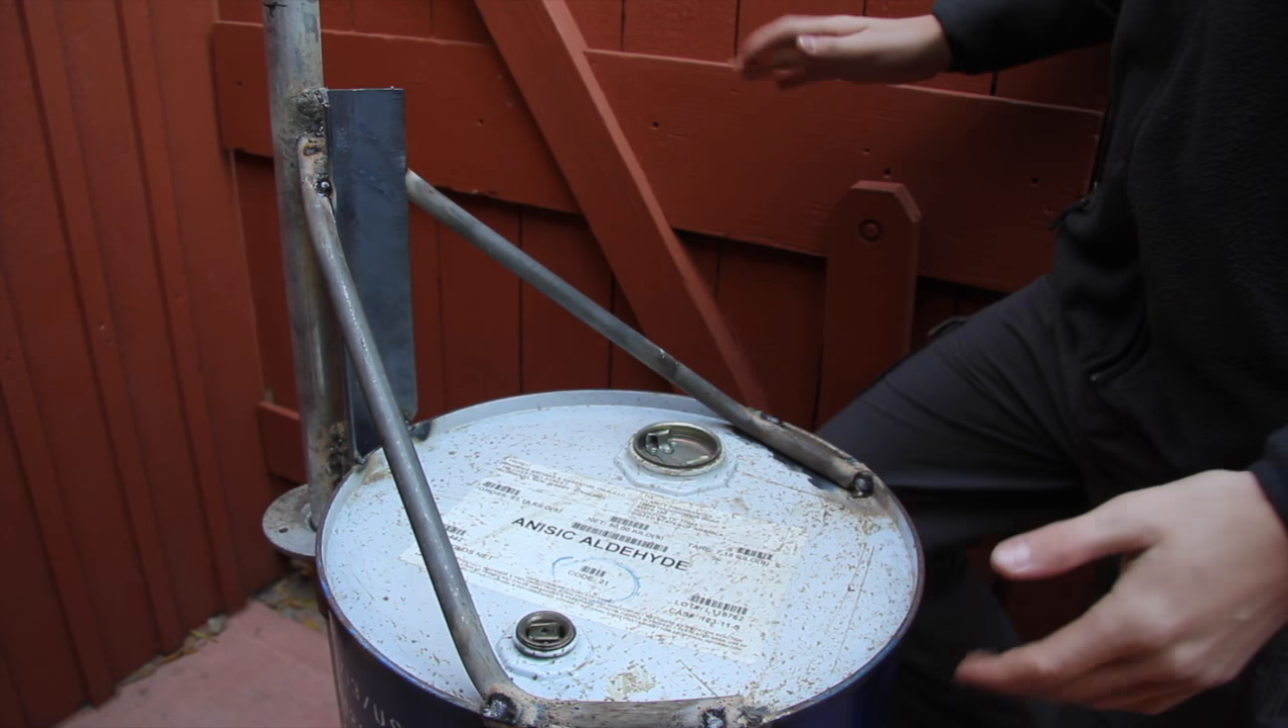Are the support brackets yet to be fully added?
No.